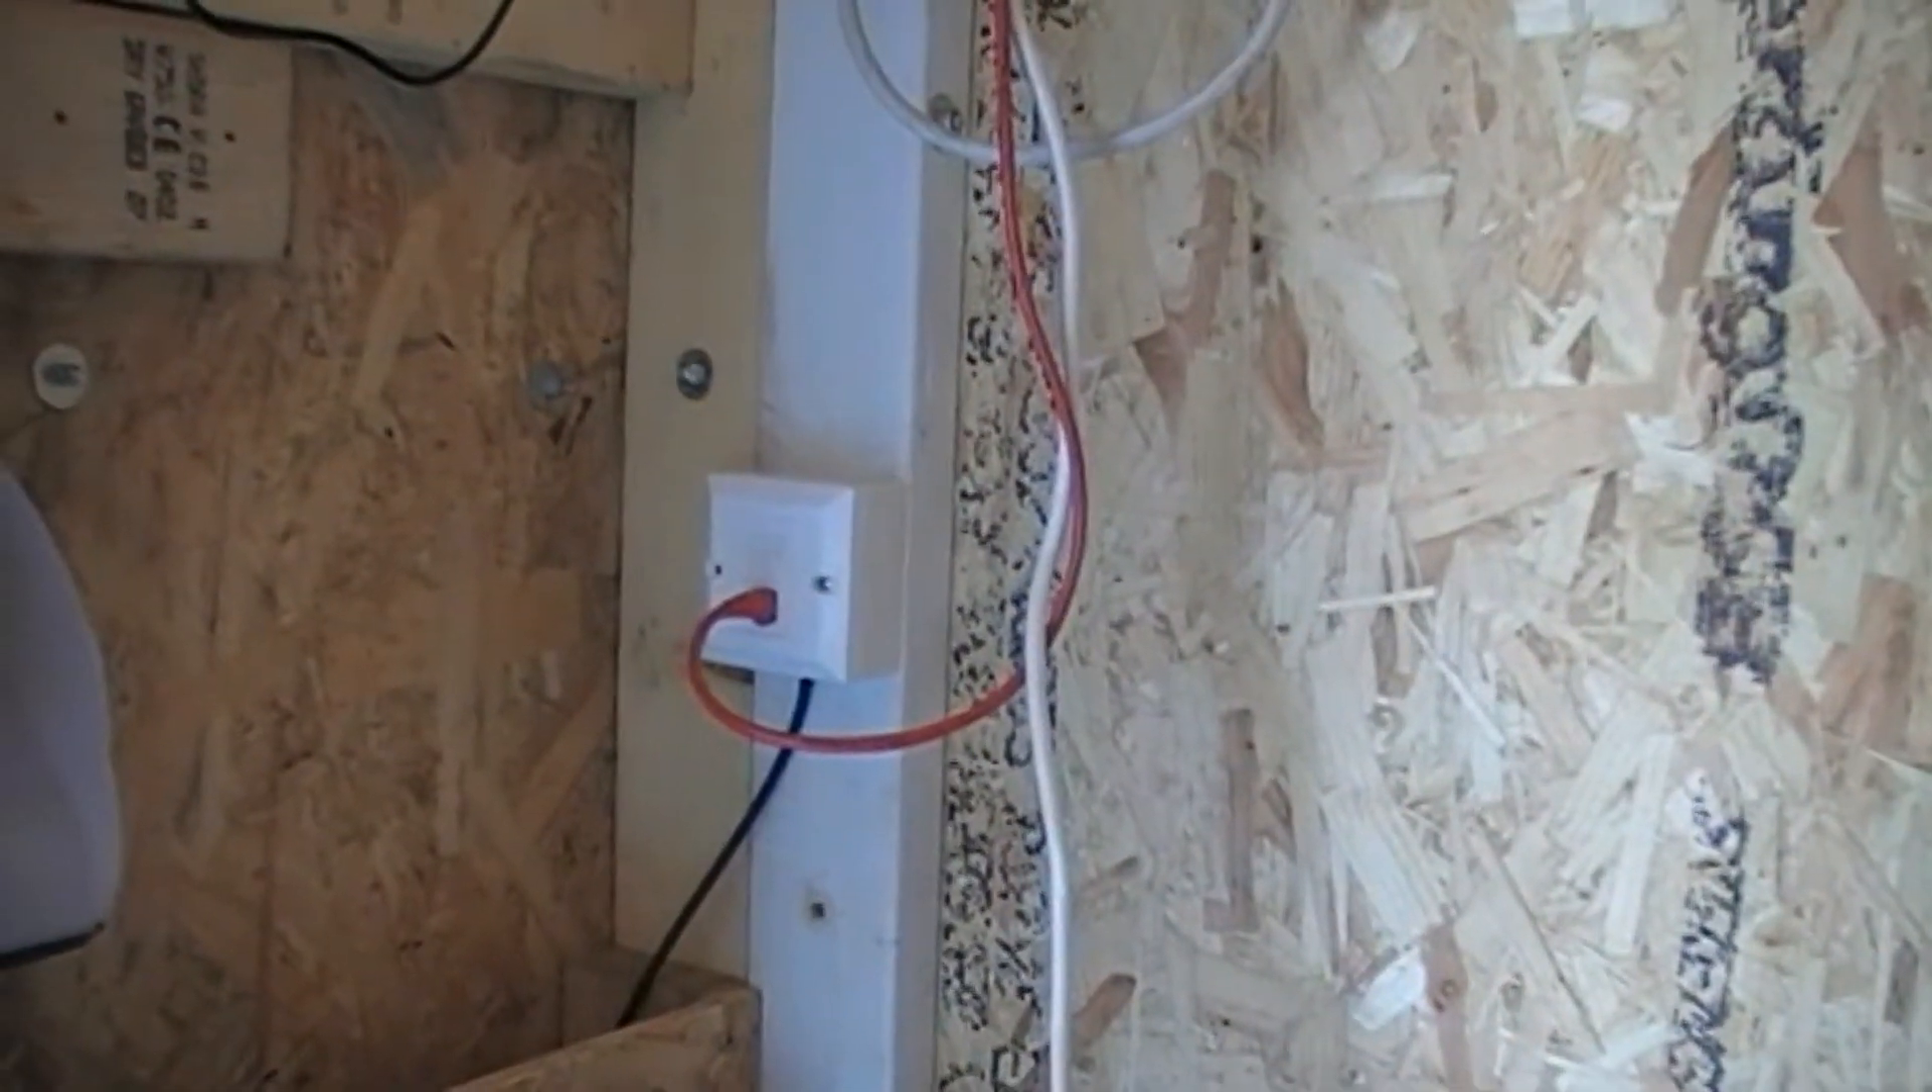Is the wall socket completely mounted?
Yes.